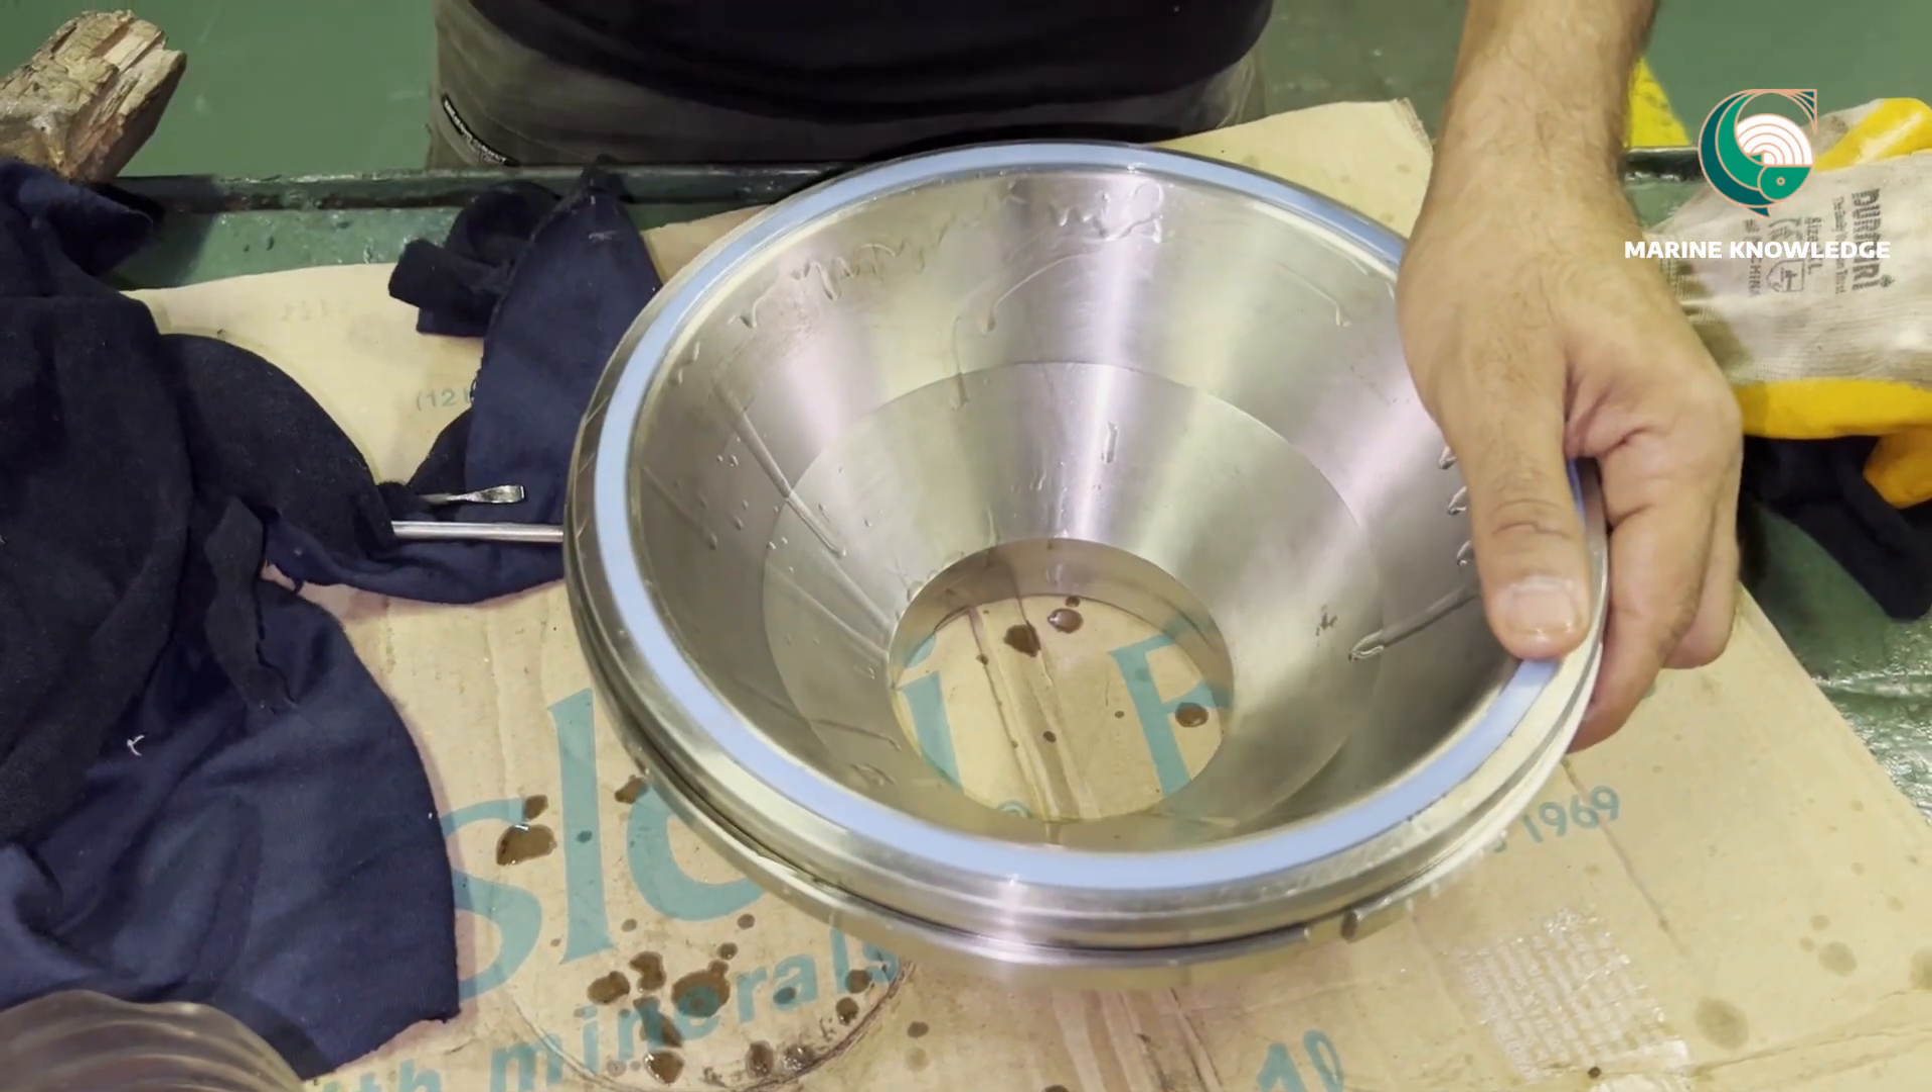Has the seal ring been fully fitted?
Yes.